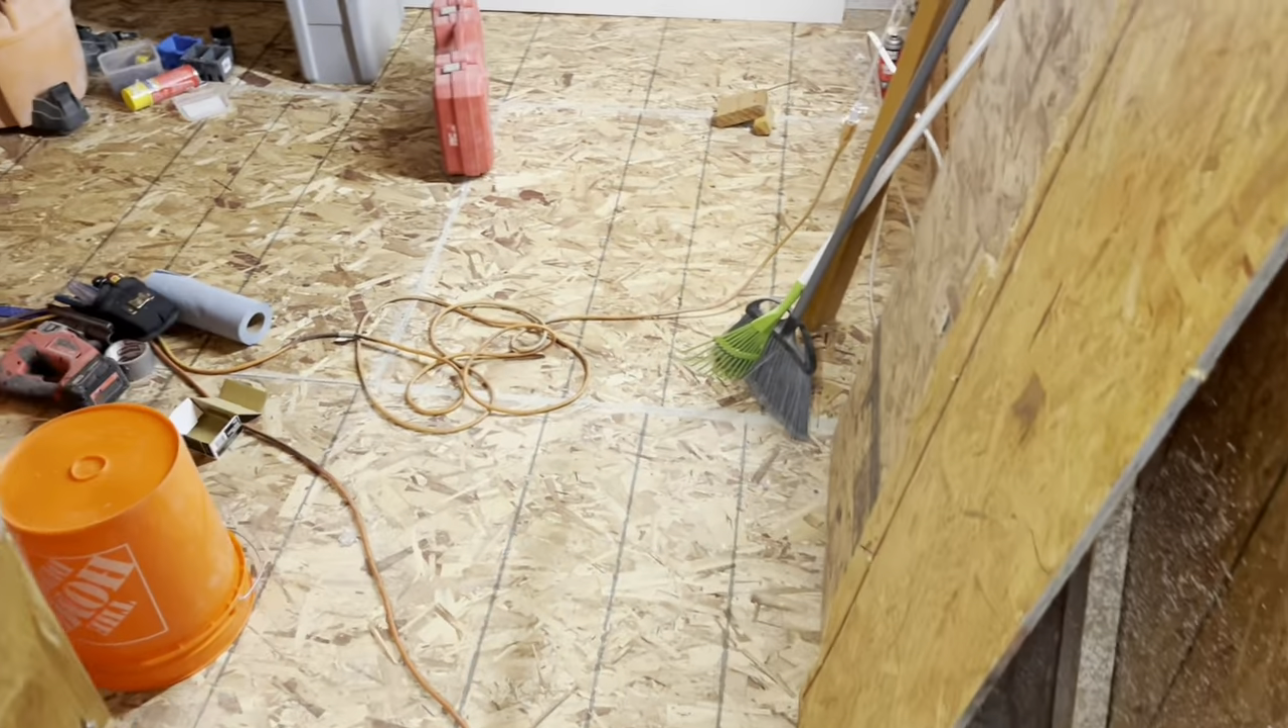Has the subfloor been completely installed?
Yes.